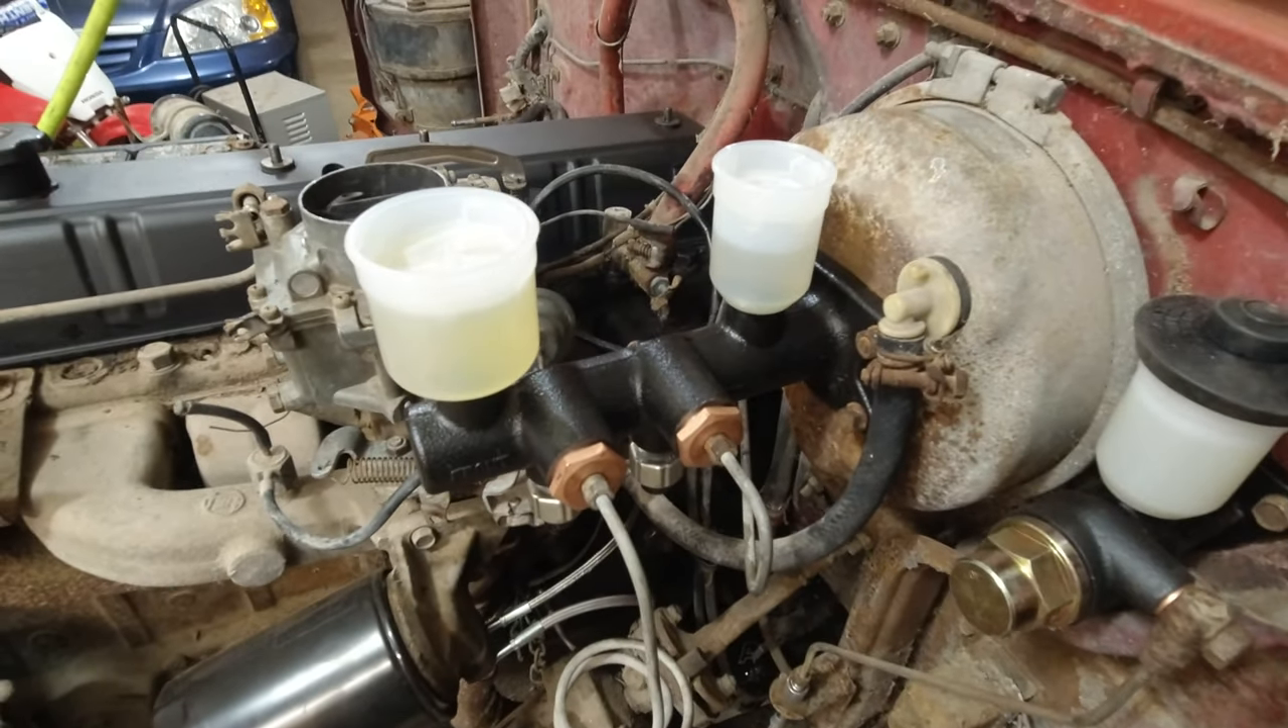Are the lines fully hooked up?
Yes.